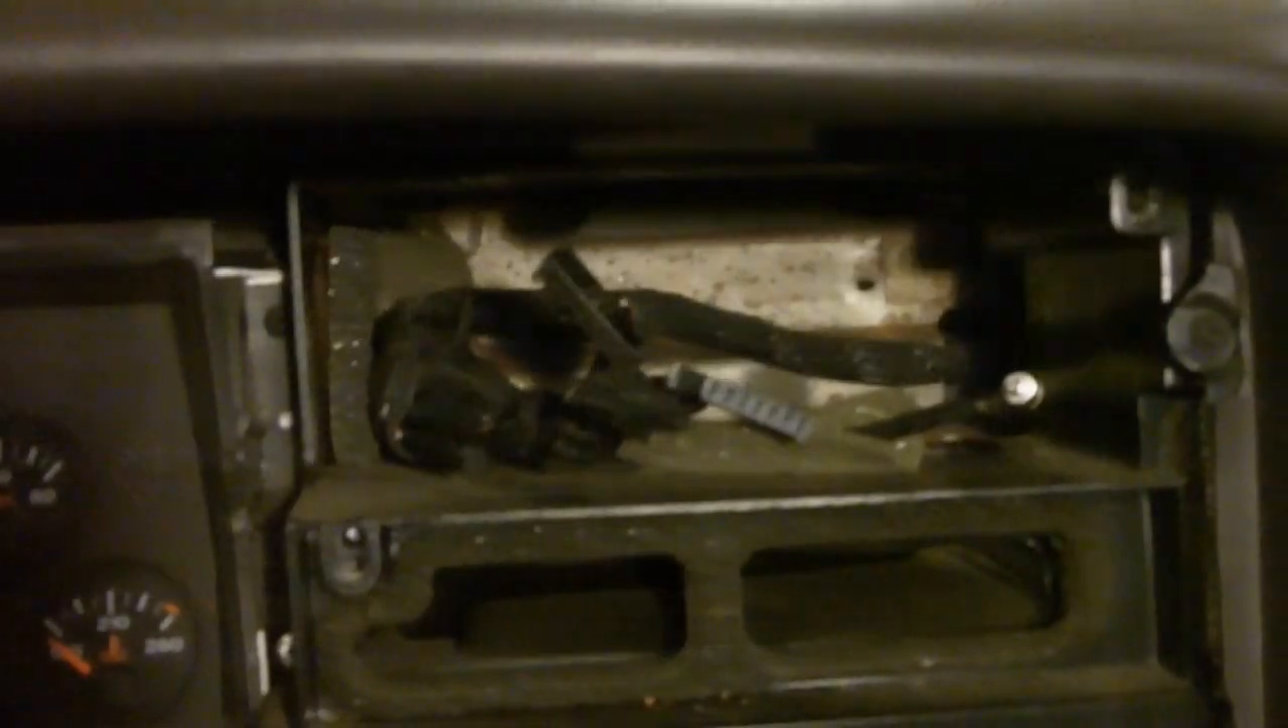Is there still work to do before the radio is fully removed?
No.